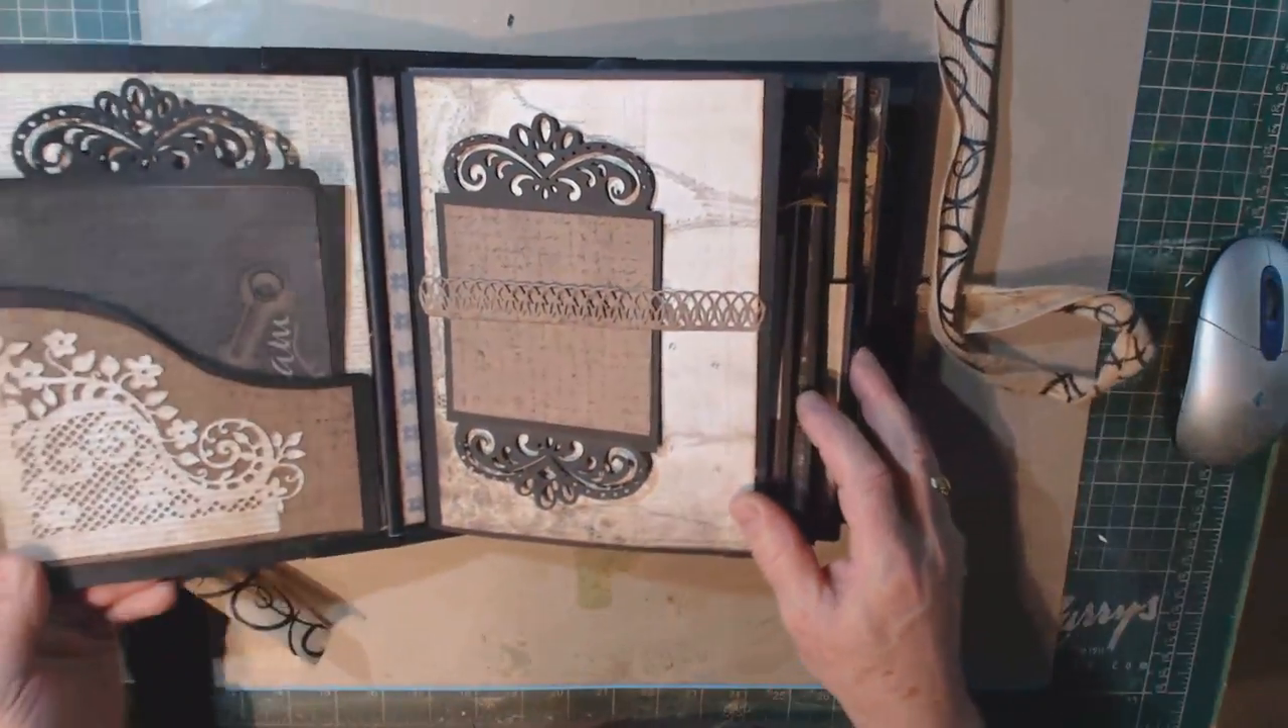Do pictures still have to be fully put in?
Yes.